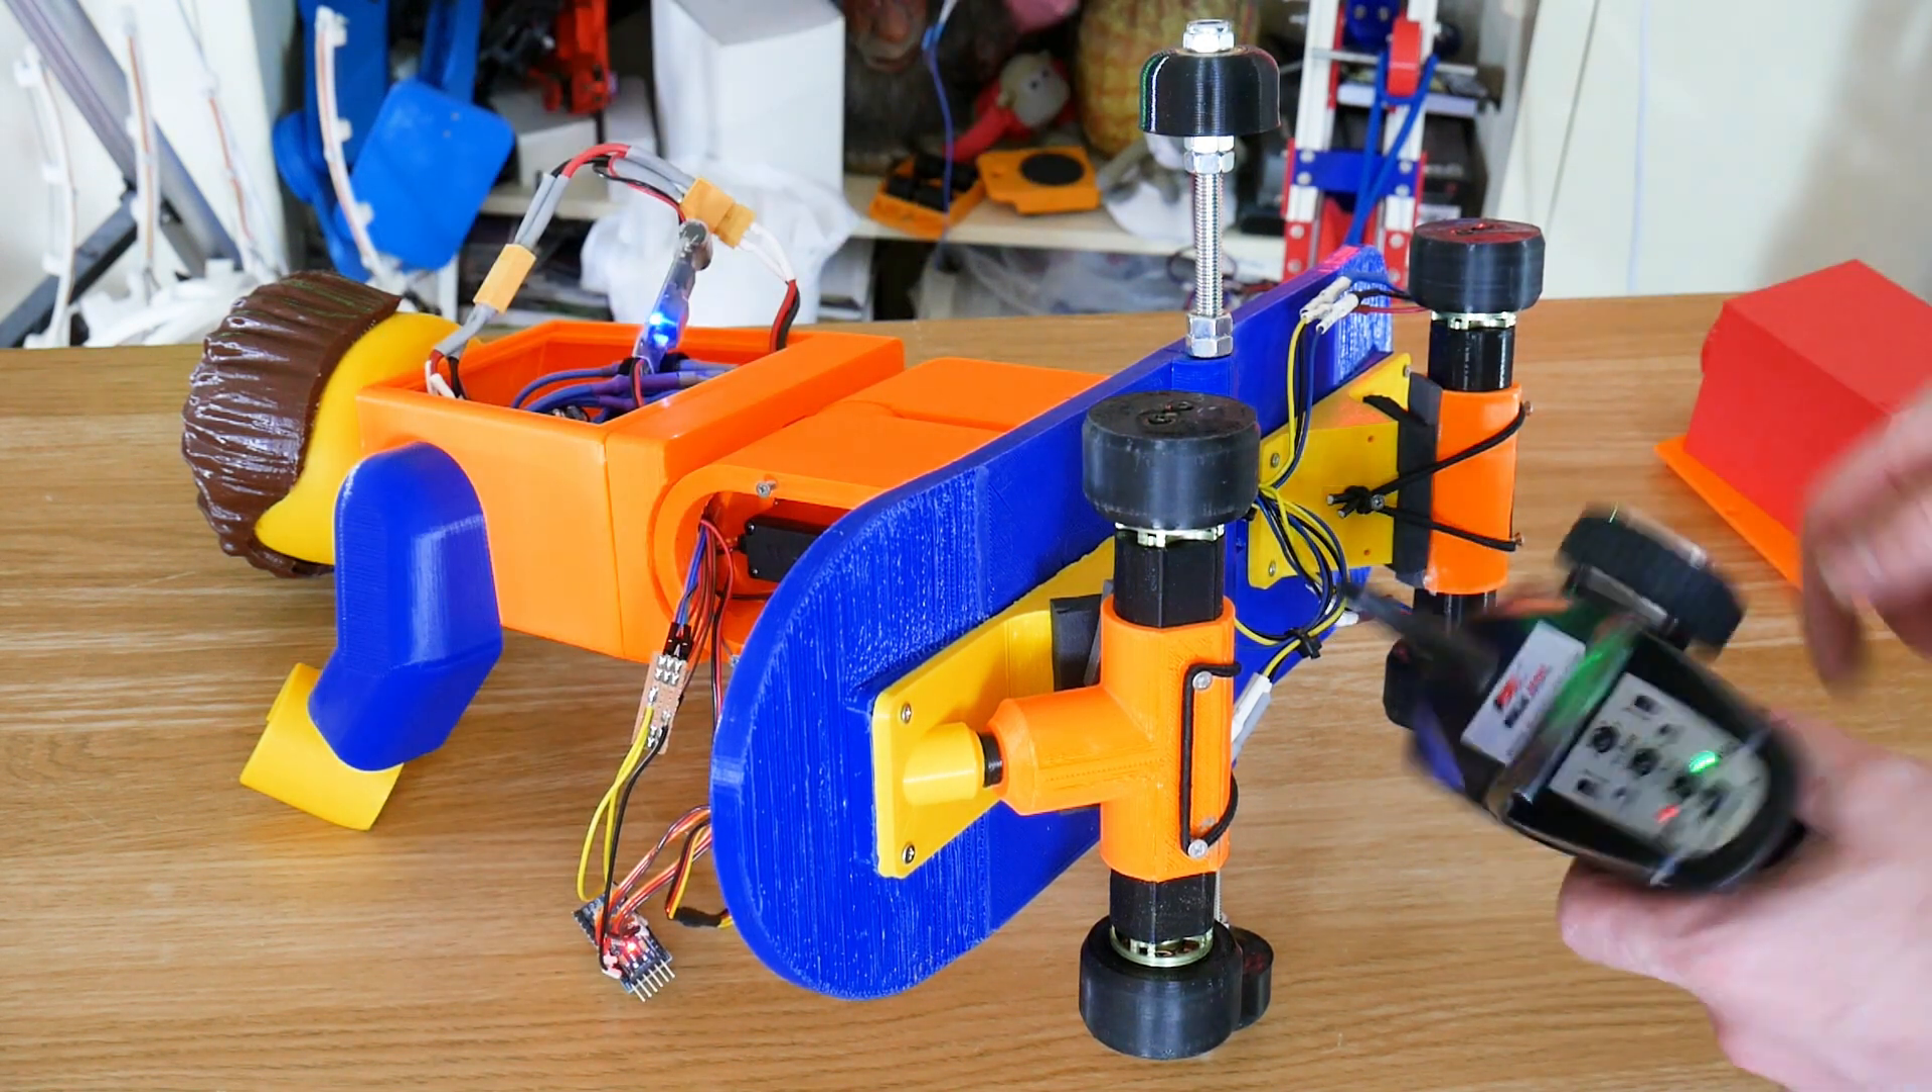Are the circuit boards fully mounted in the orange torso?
No.